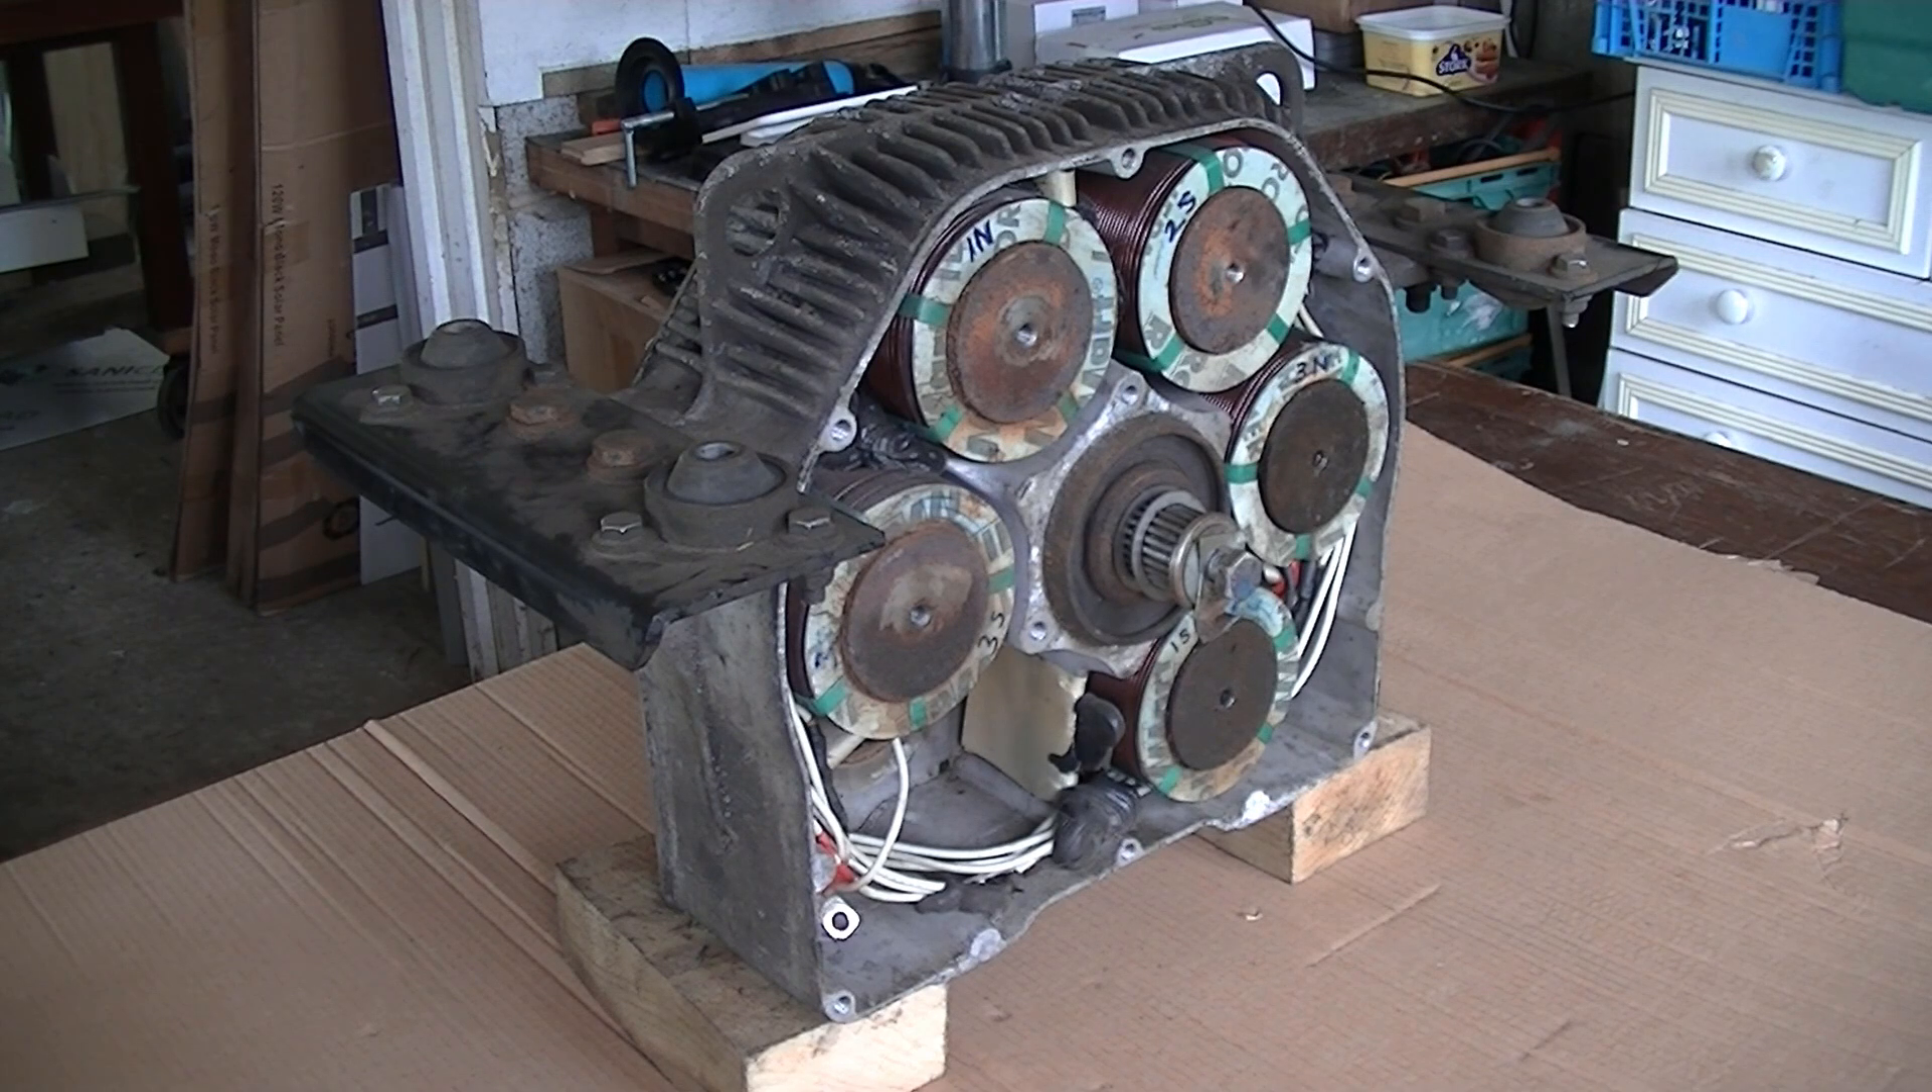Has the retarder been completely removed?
Yes.